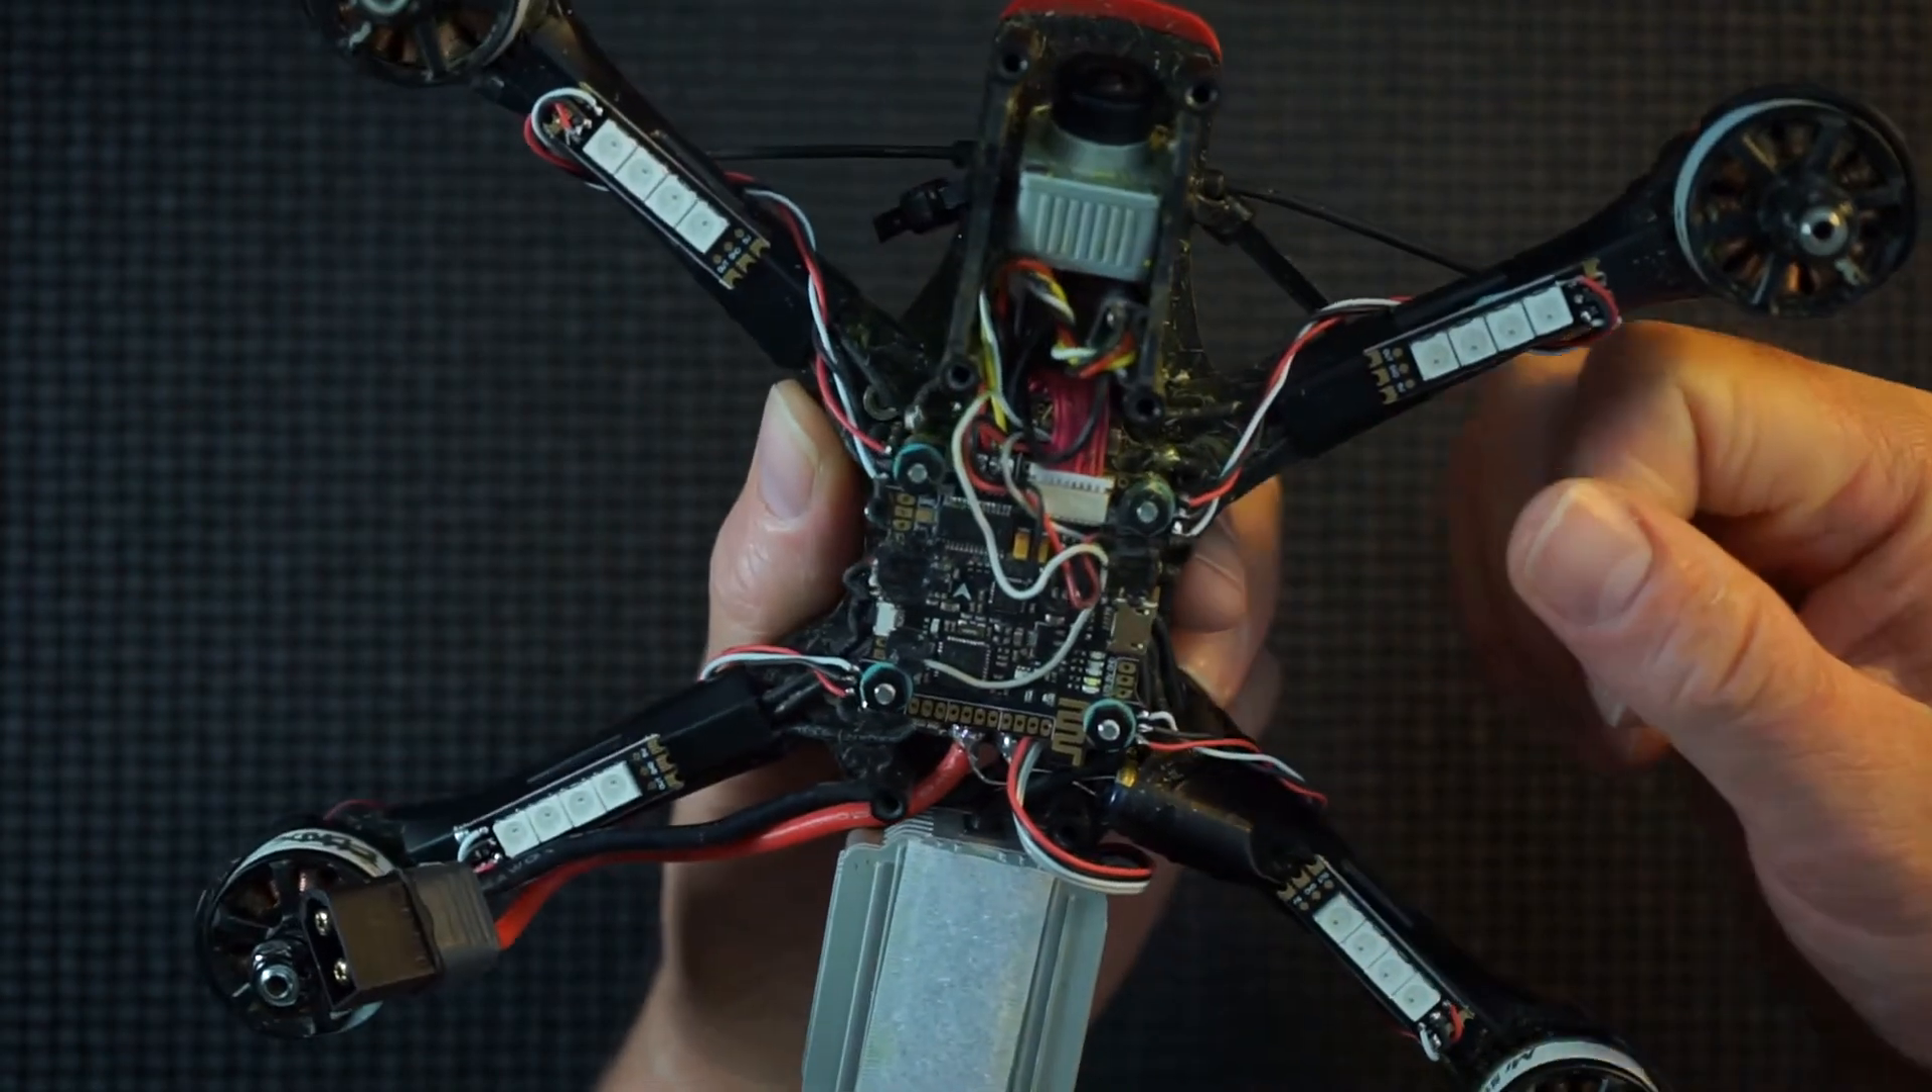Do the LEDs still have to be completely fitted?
No.